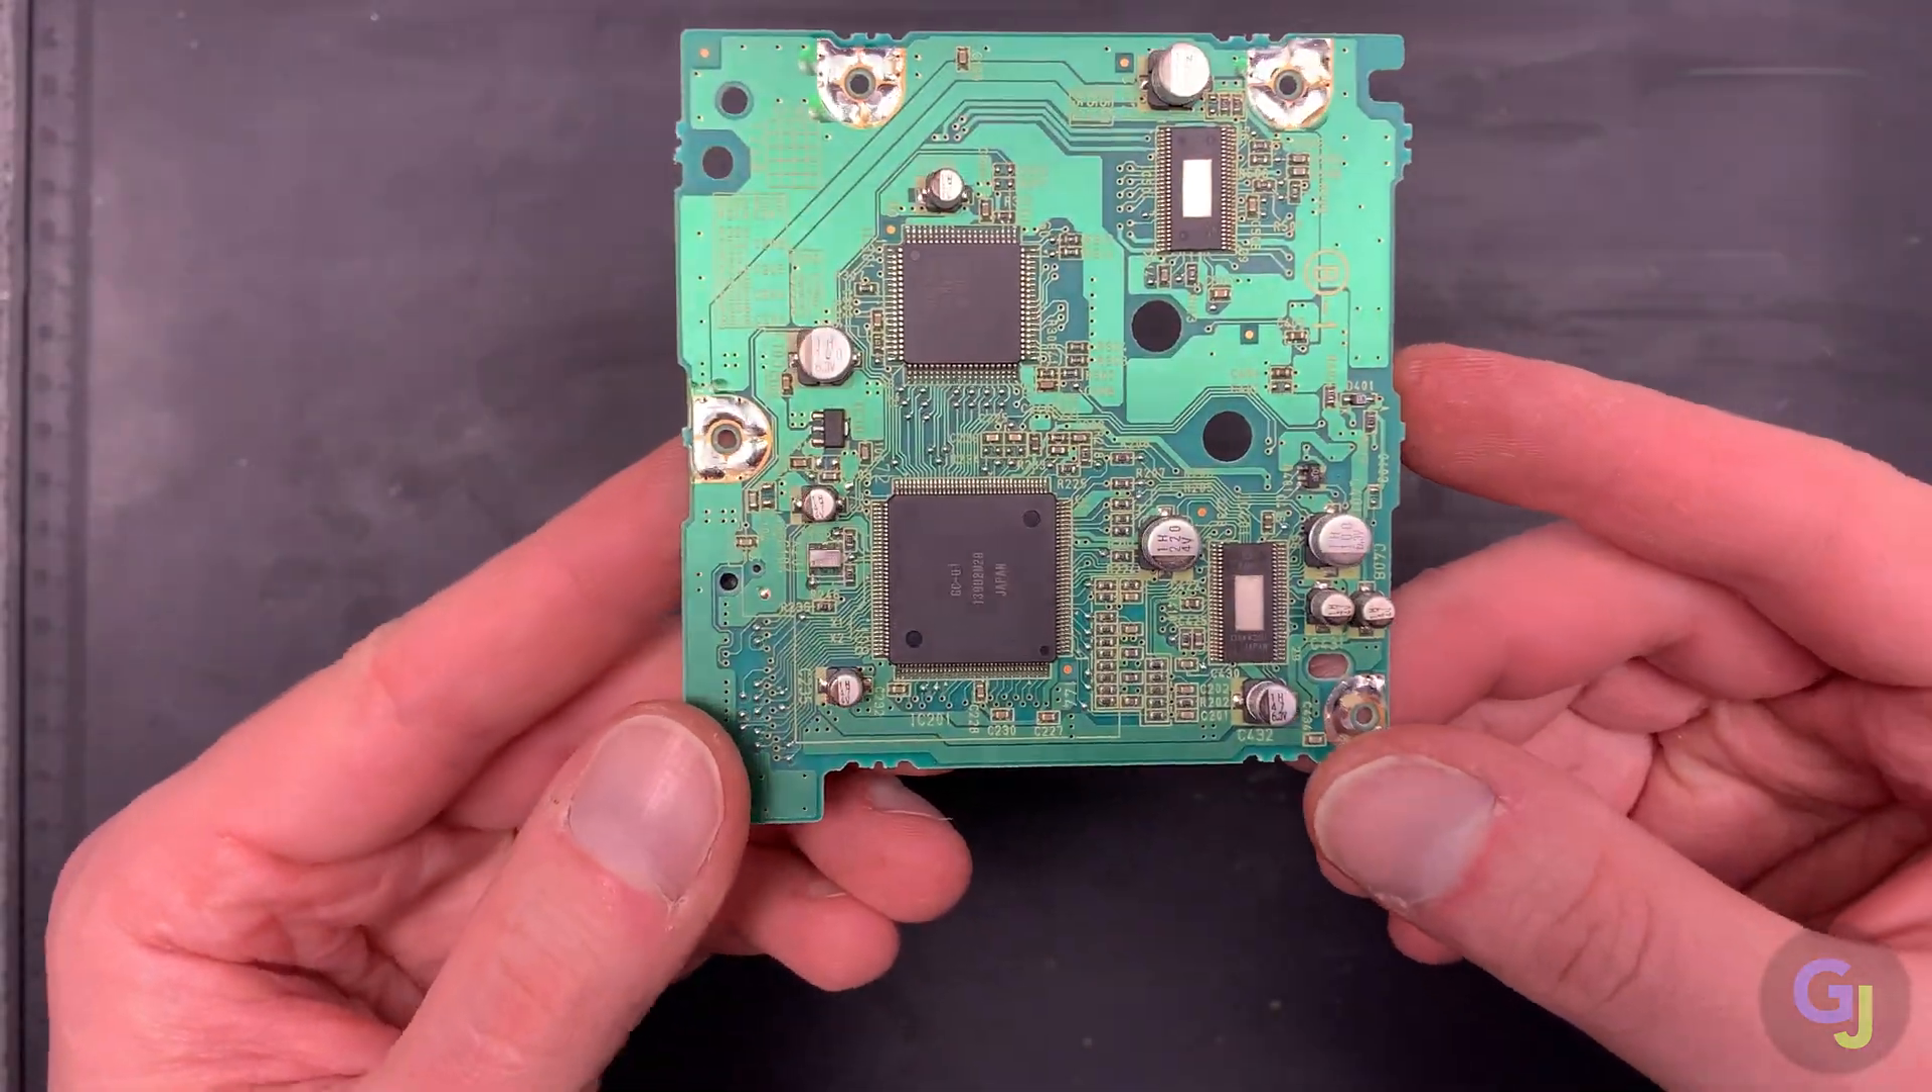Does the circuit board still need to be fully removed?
No.